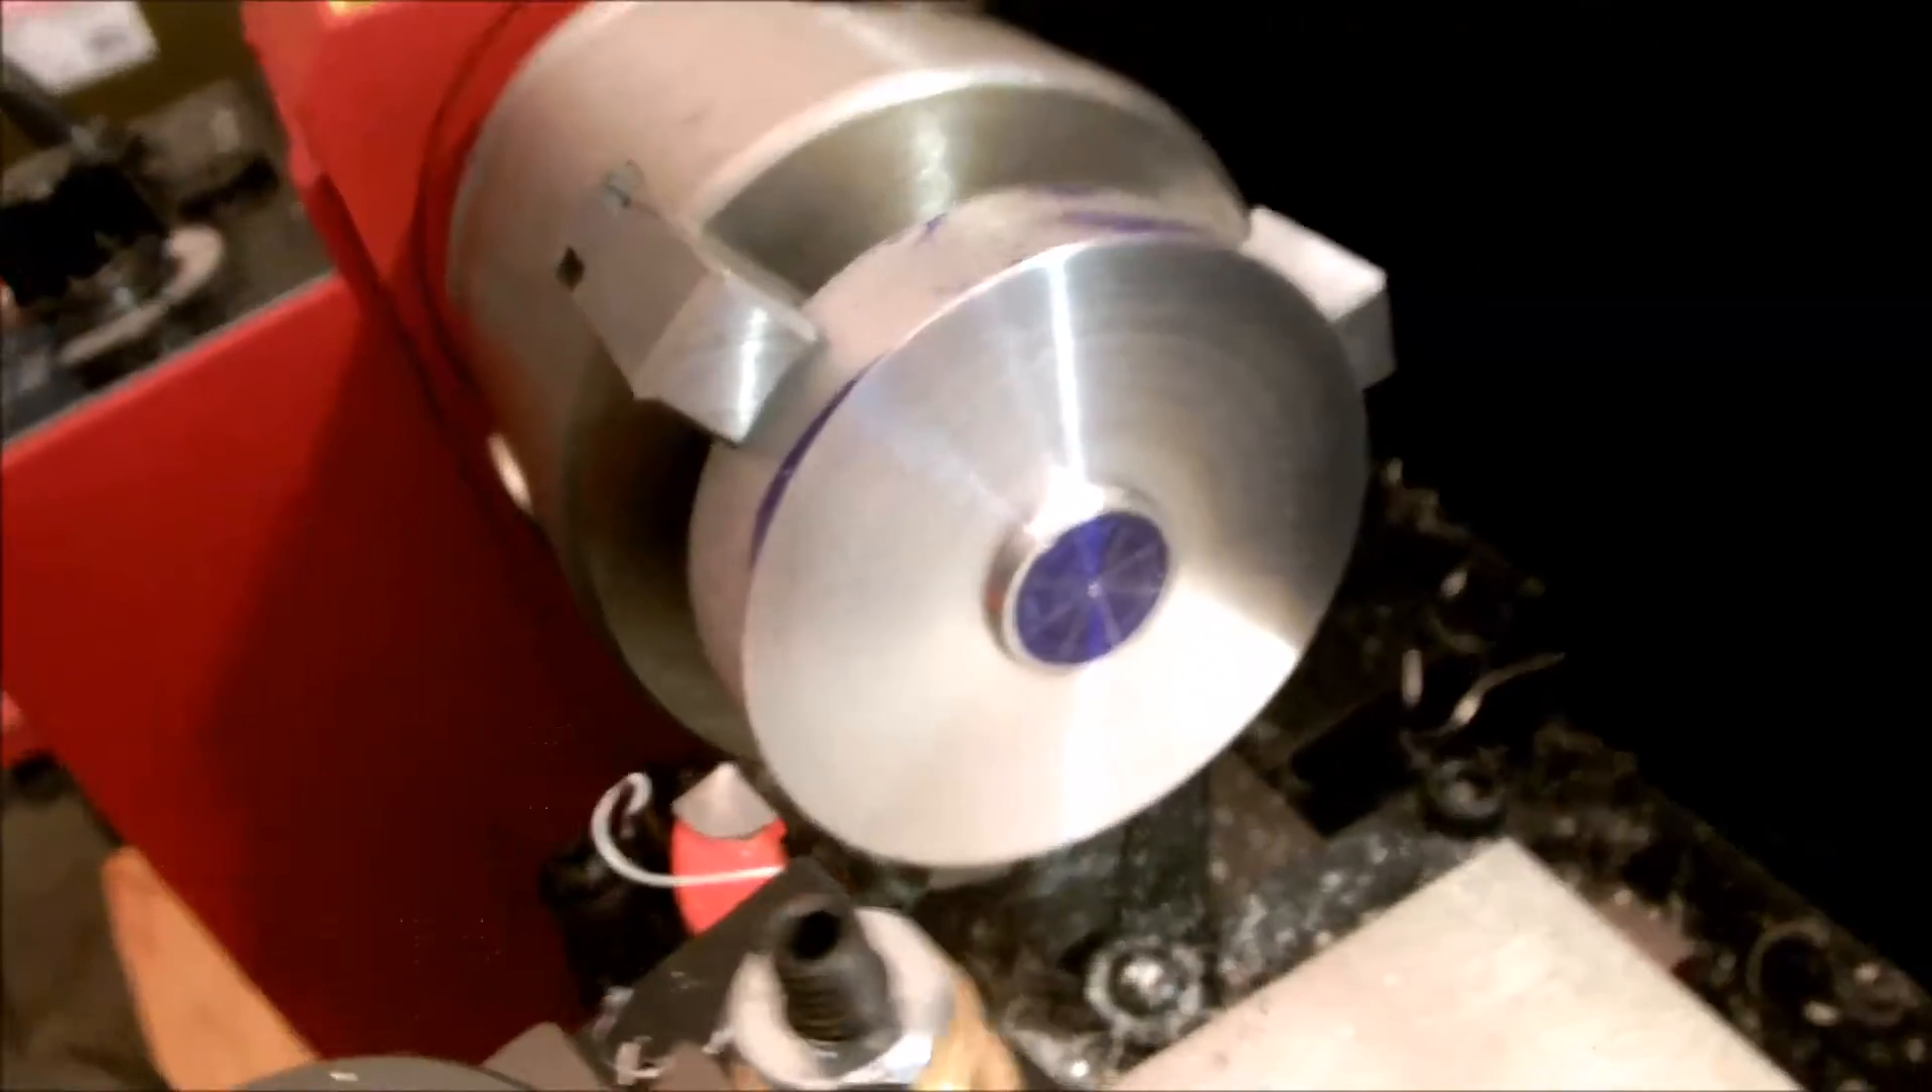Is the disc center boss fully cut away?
No.